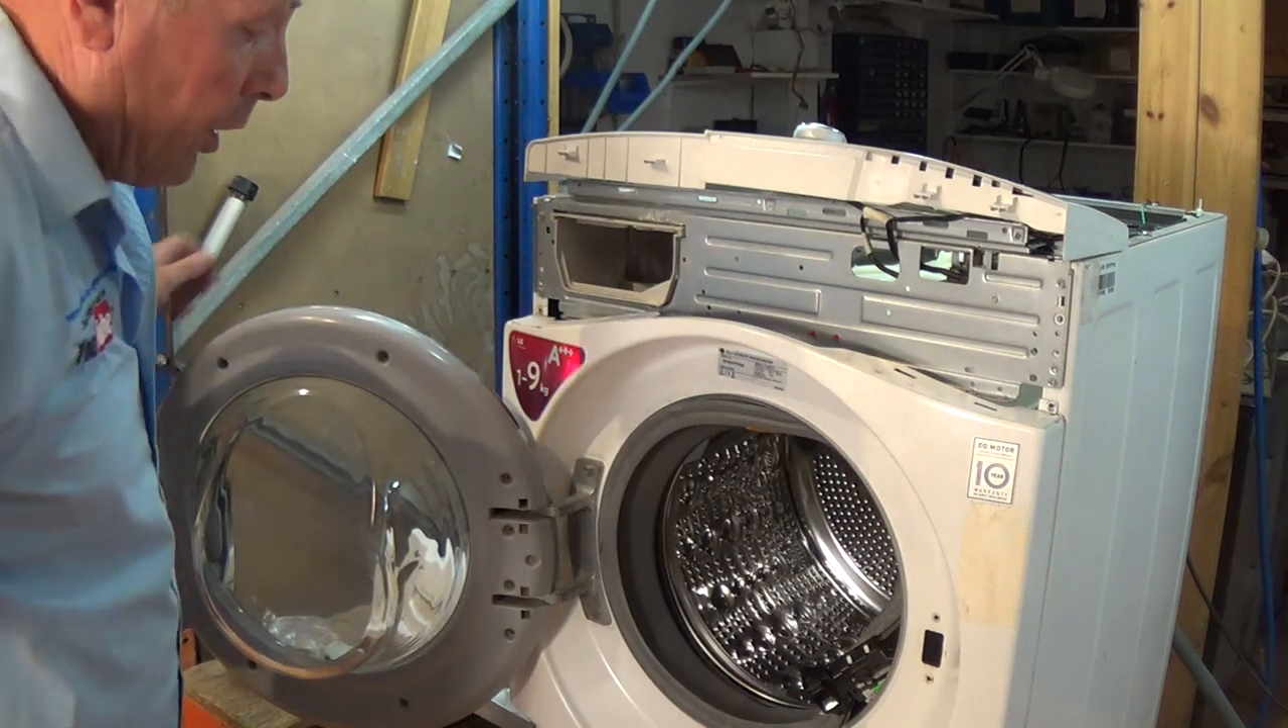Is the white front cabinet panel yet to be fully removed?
Yes.